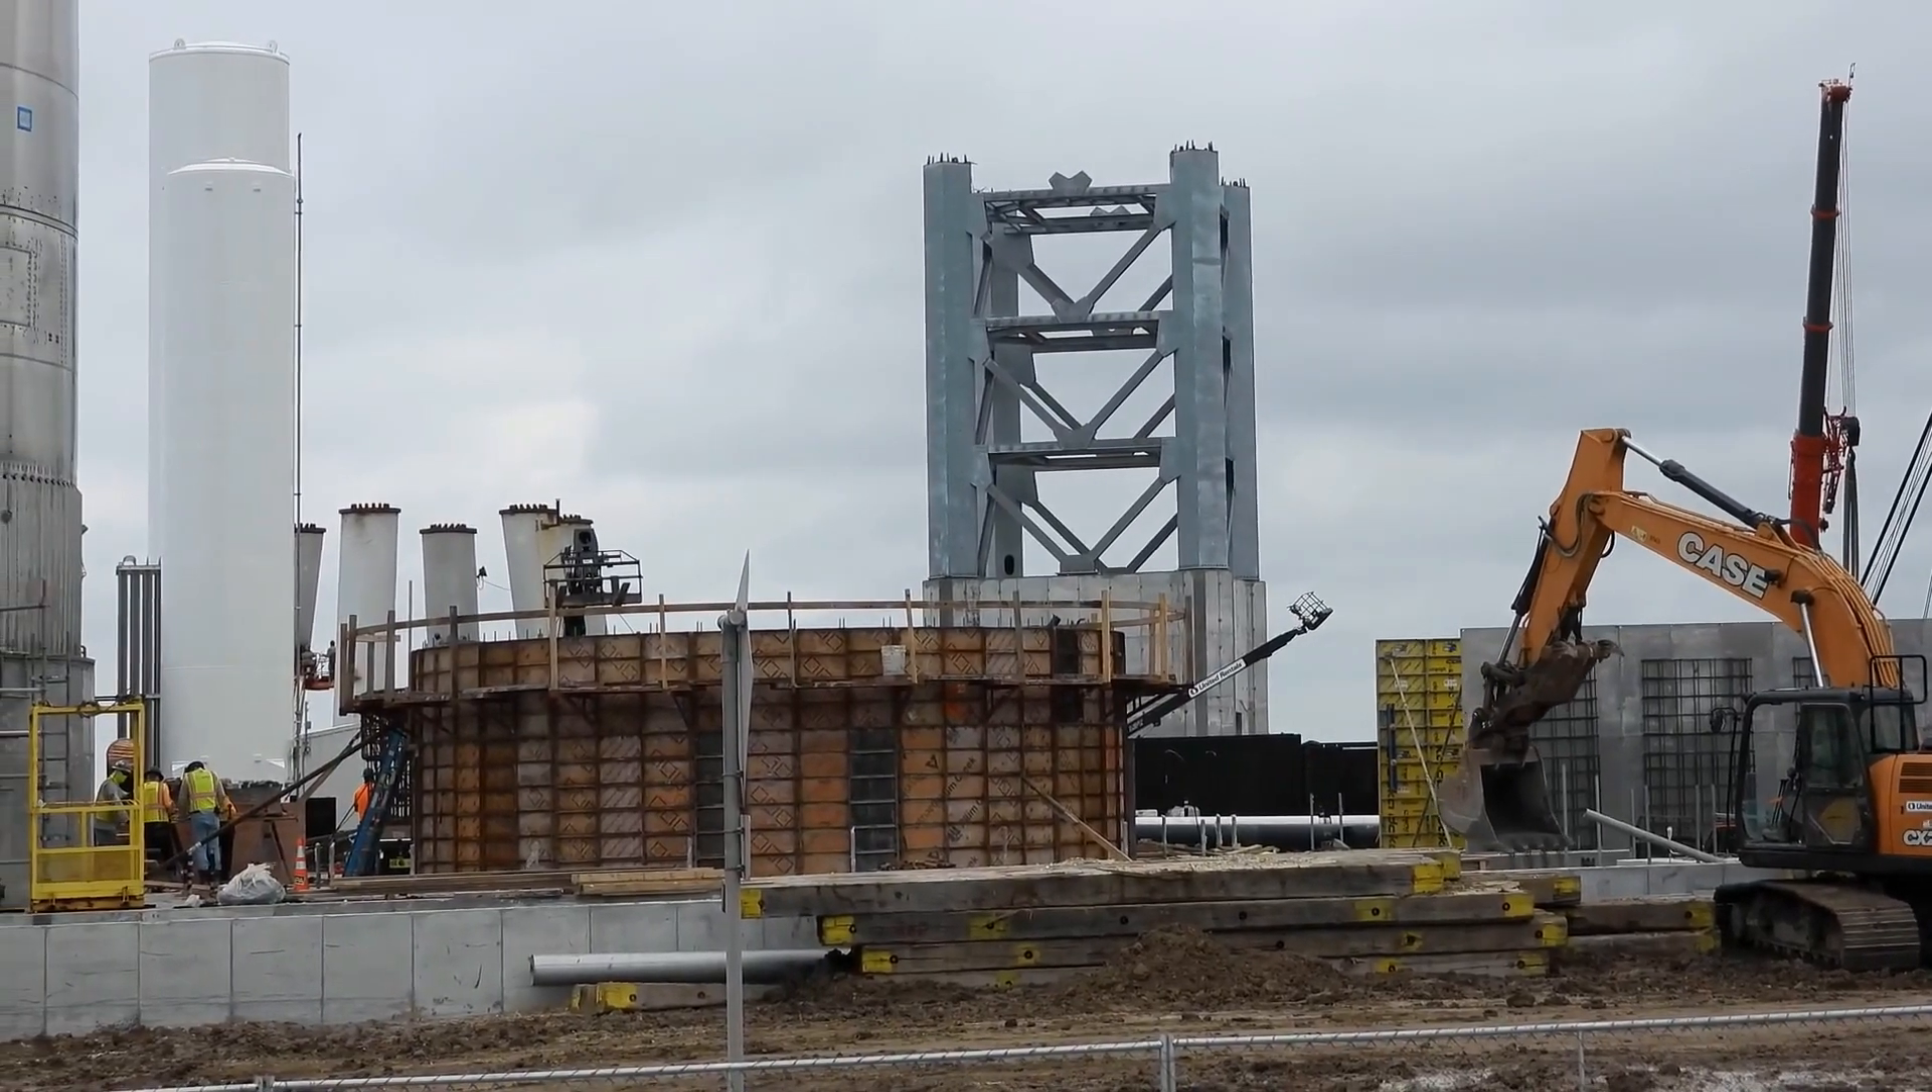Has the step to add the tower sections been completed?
No.